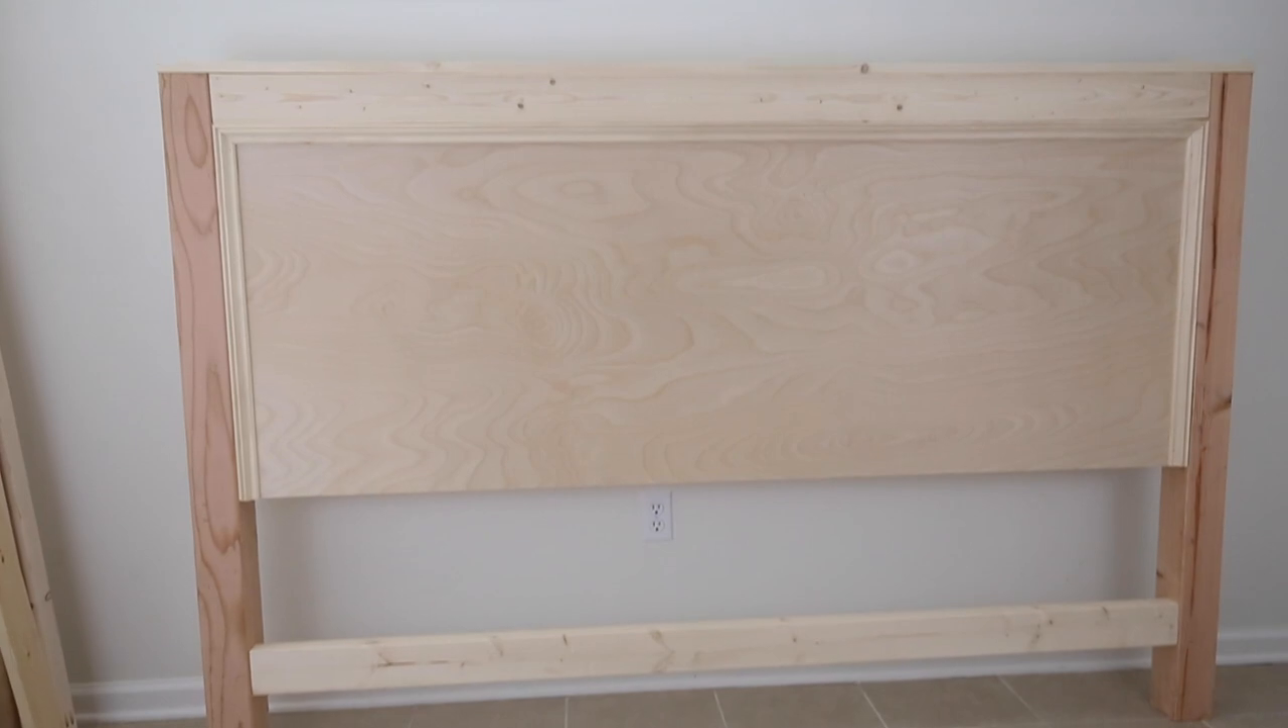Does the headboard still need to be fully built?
No.